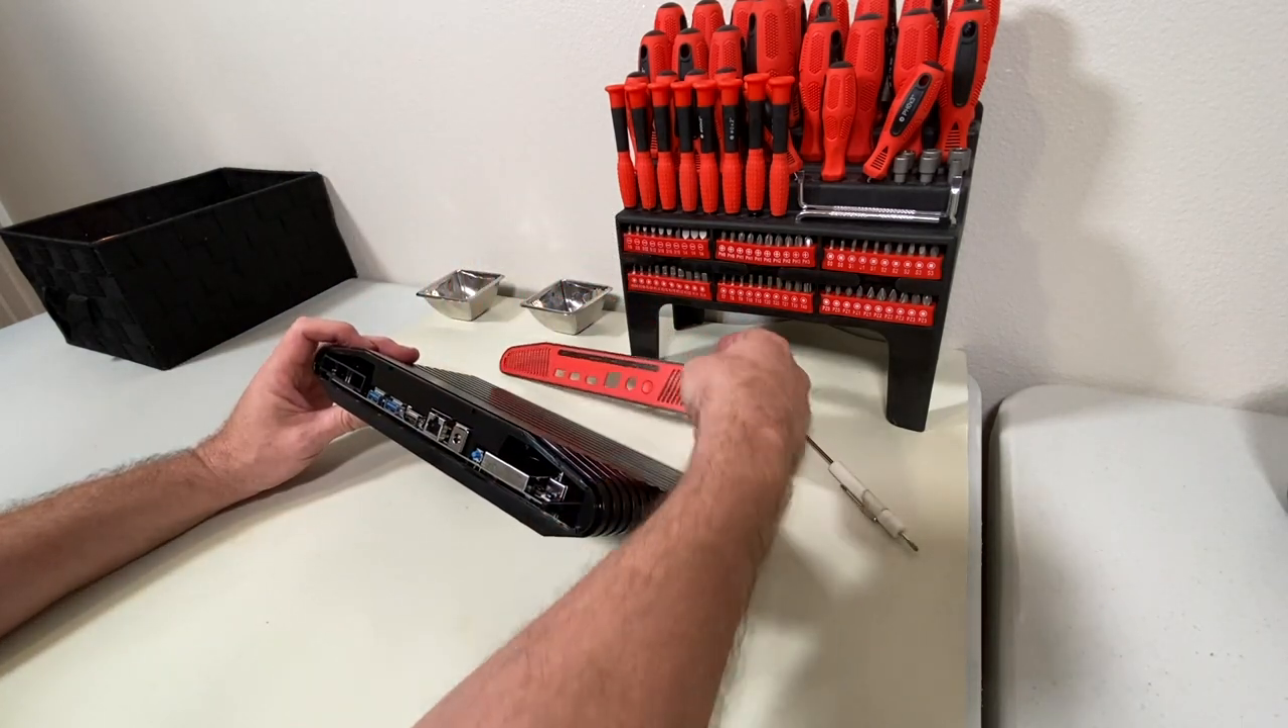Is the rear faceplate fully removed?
Yes.